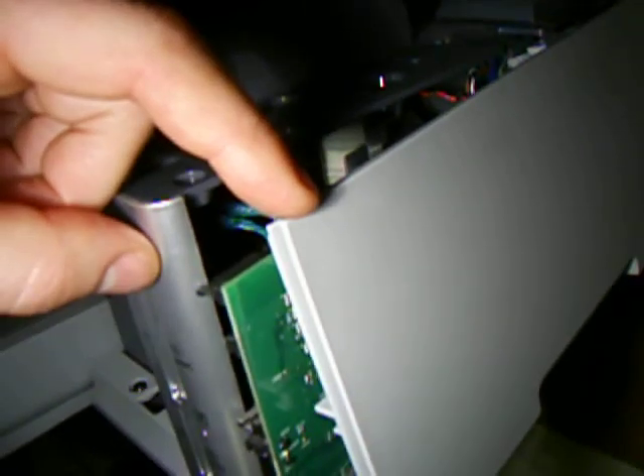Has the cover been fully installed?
No.